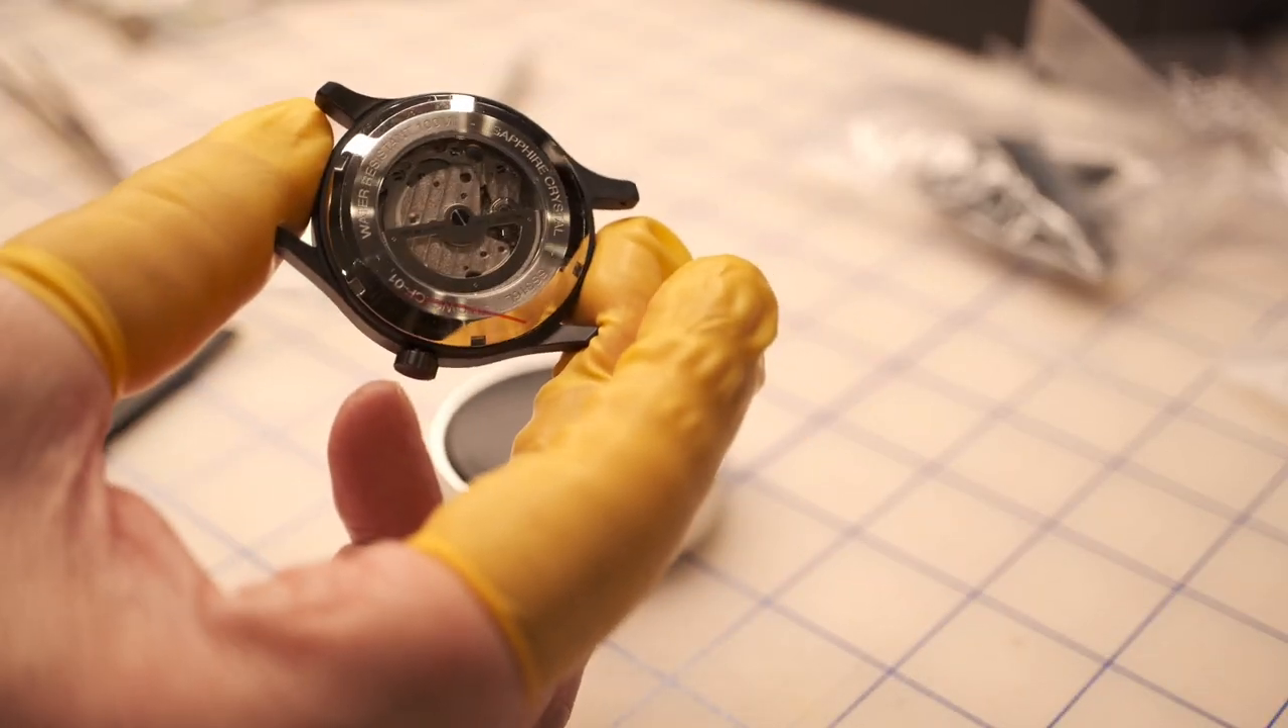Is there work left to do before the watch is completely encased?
No.